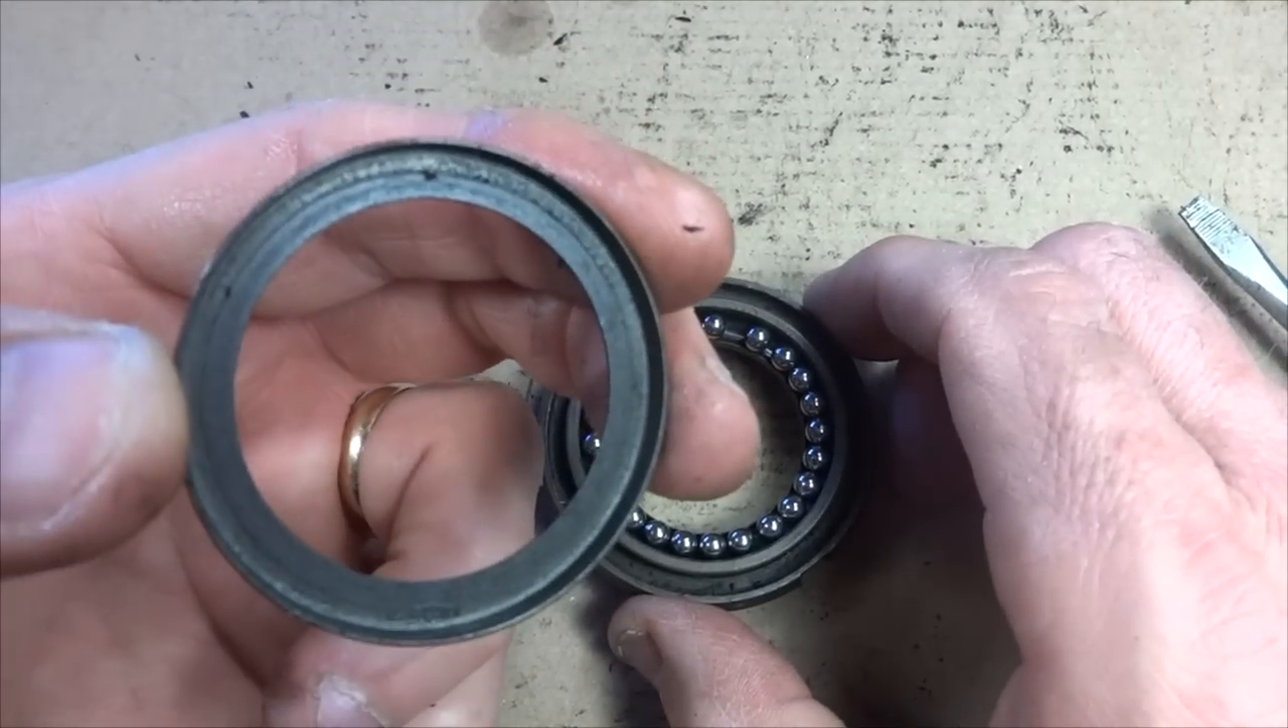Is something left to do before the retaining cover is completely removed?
No.